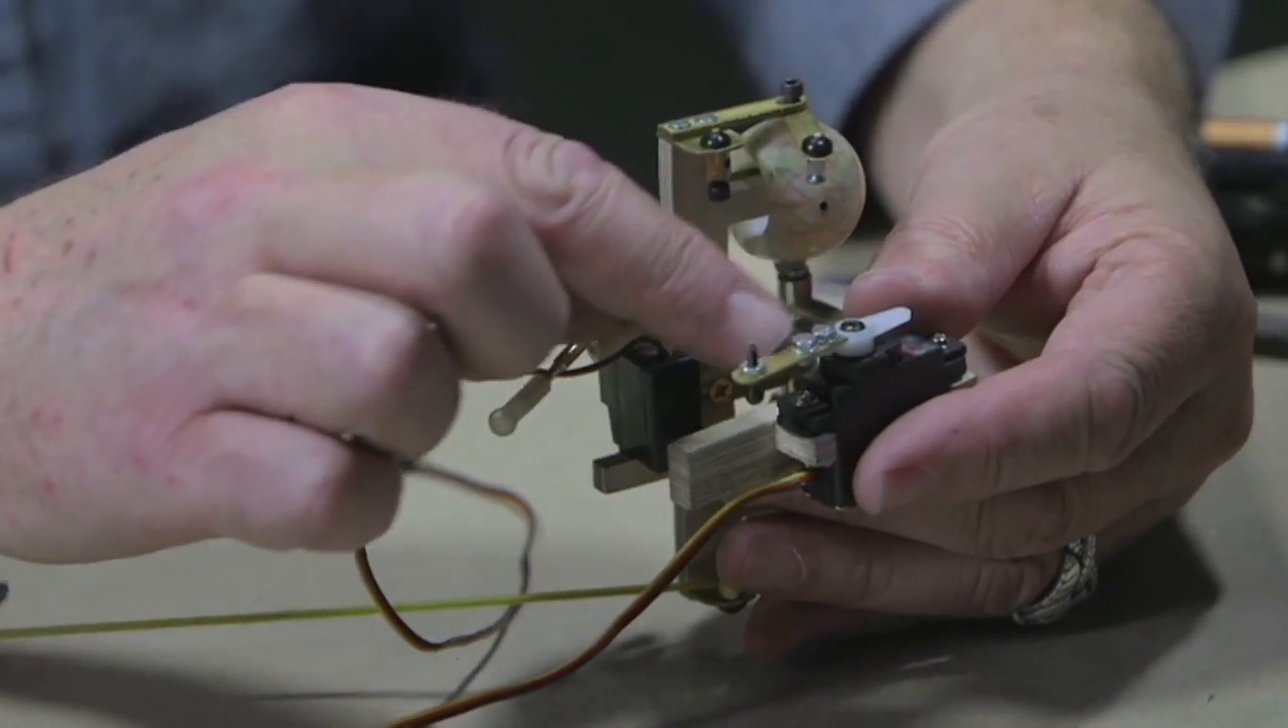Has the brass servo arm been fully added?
Yes.